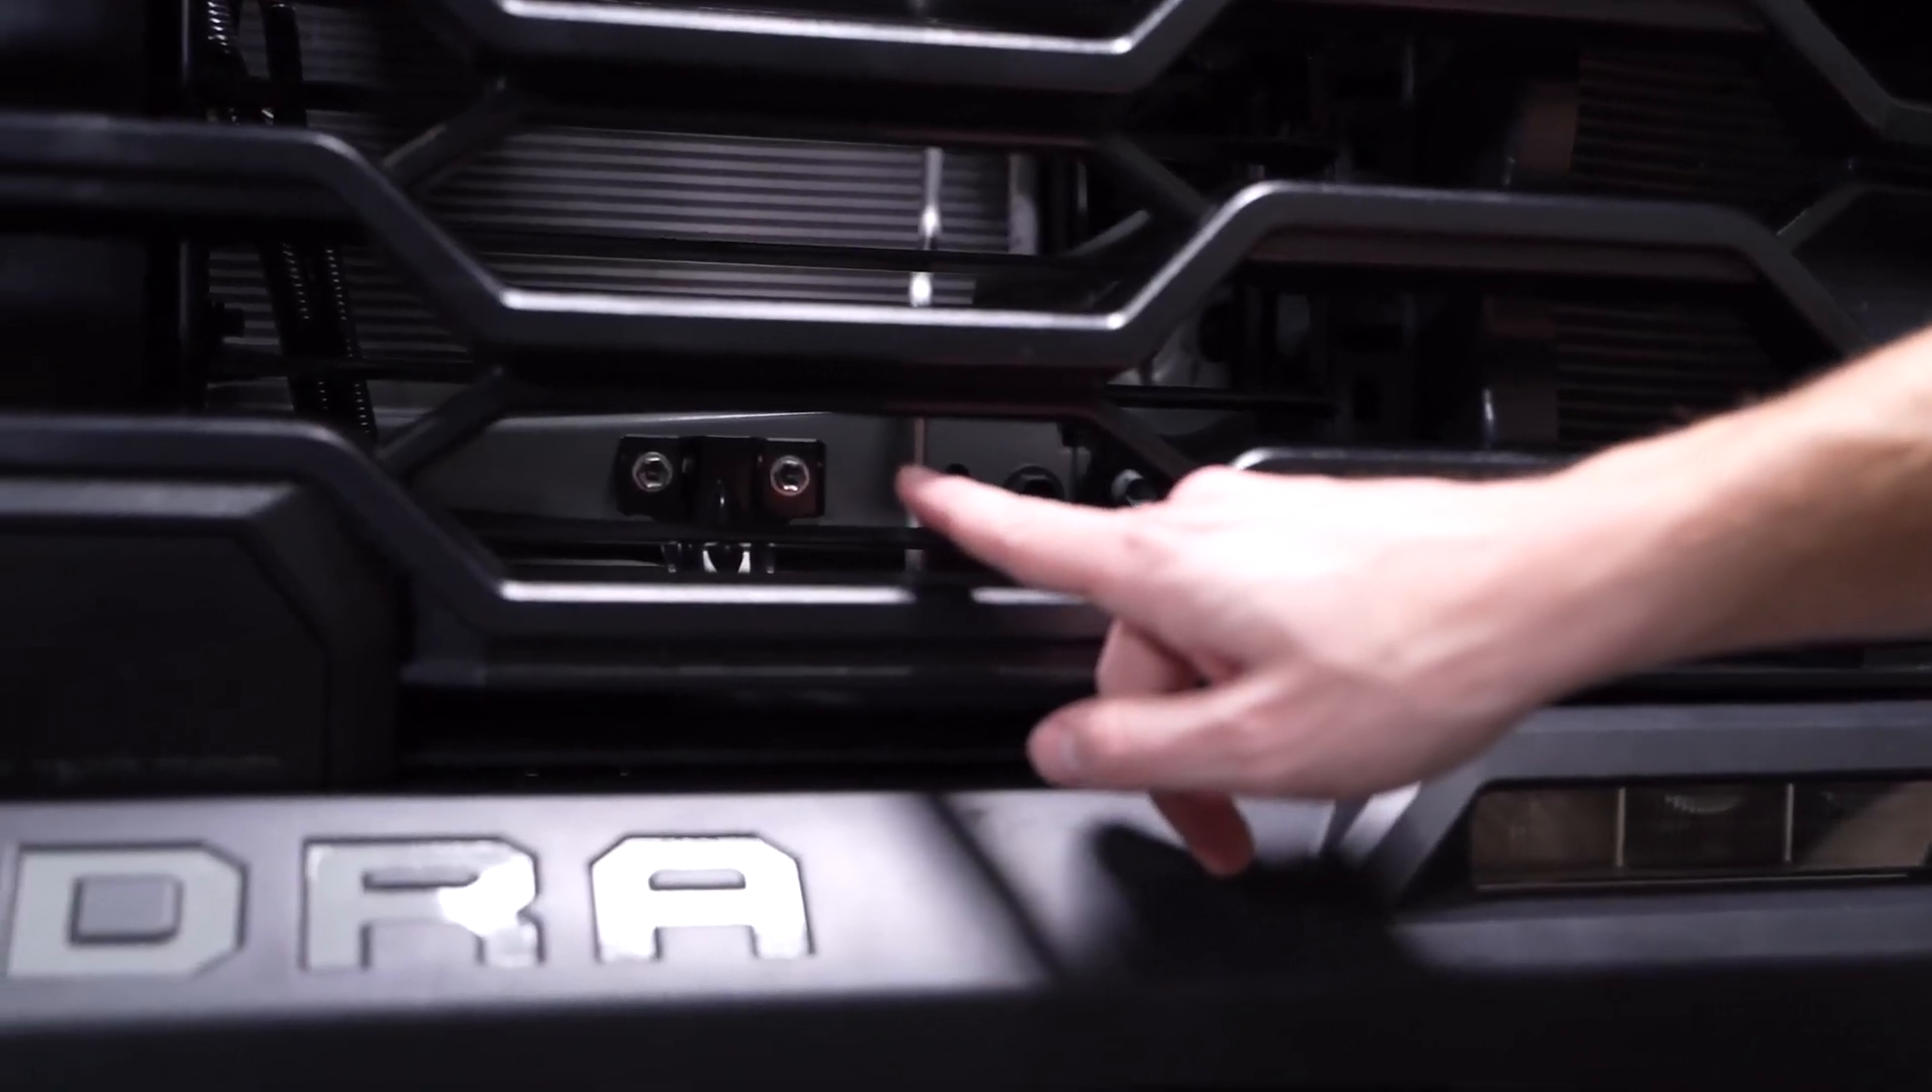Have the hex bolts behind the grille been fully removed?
No.